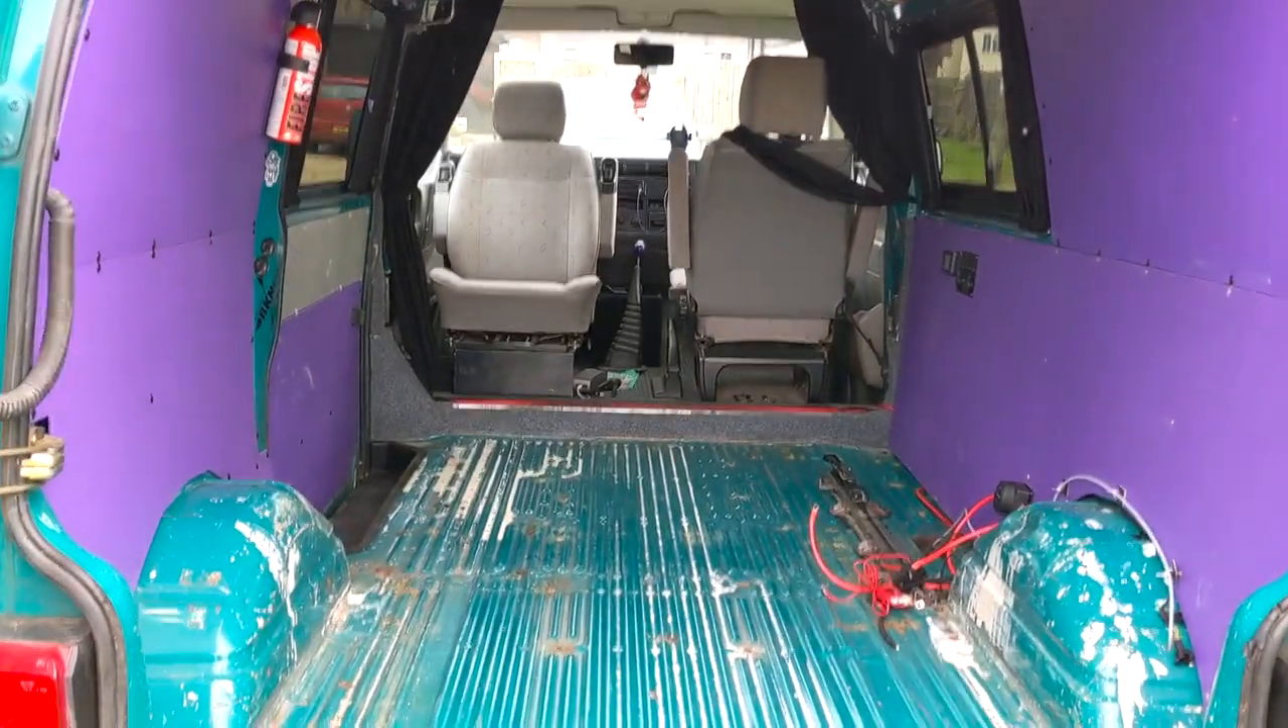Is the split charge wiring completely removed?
No.